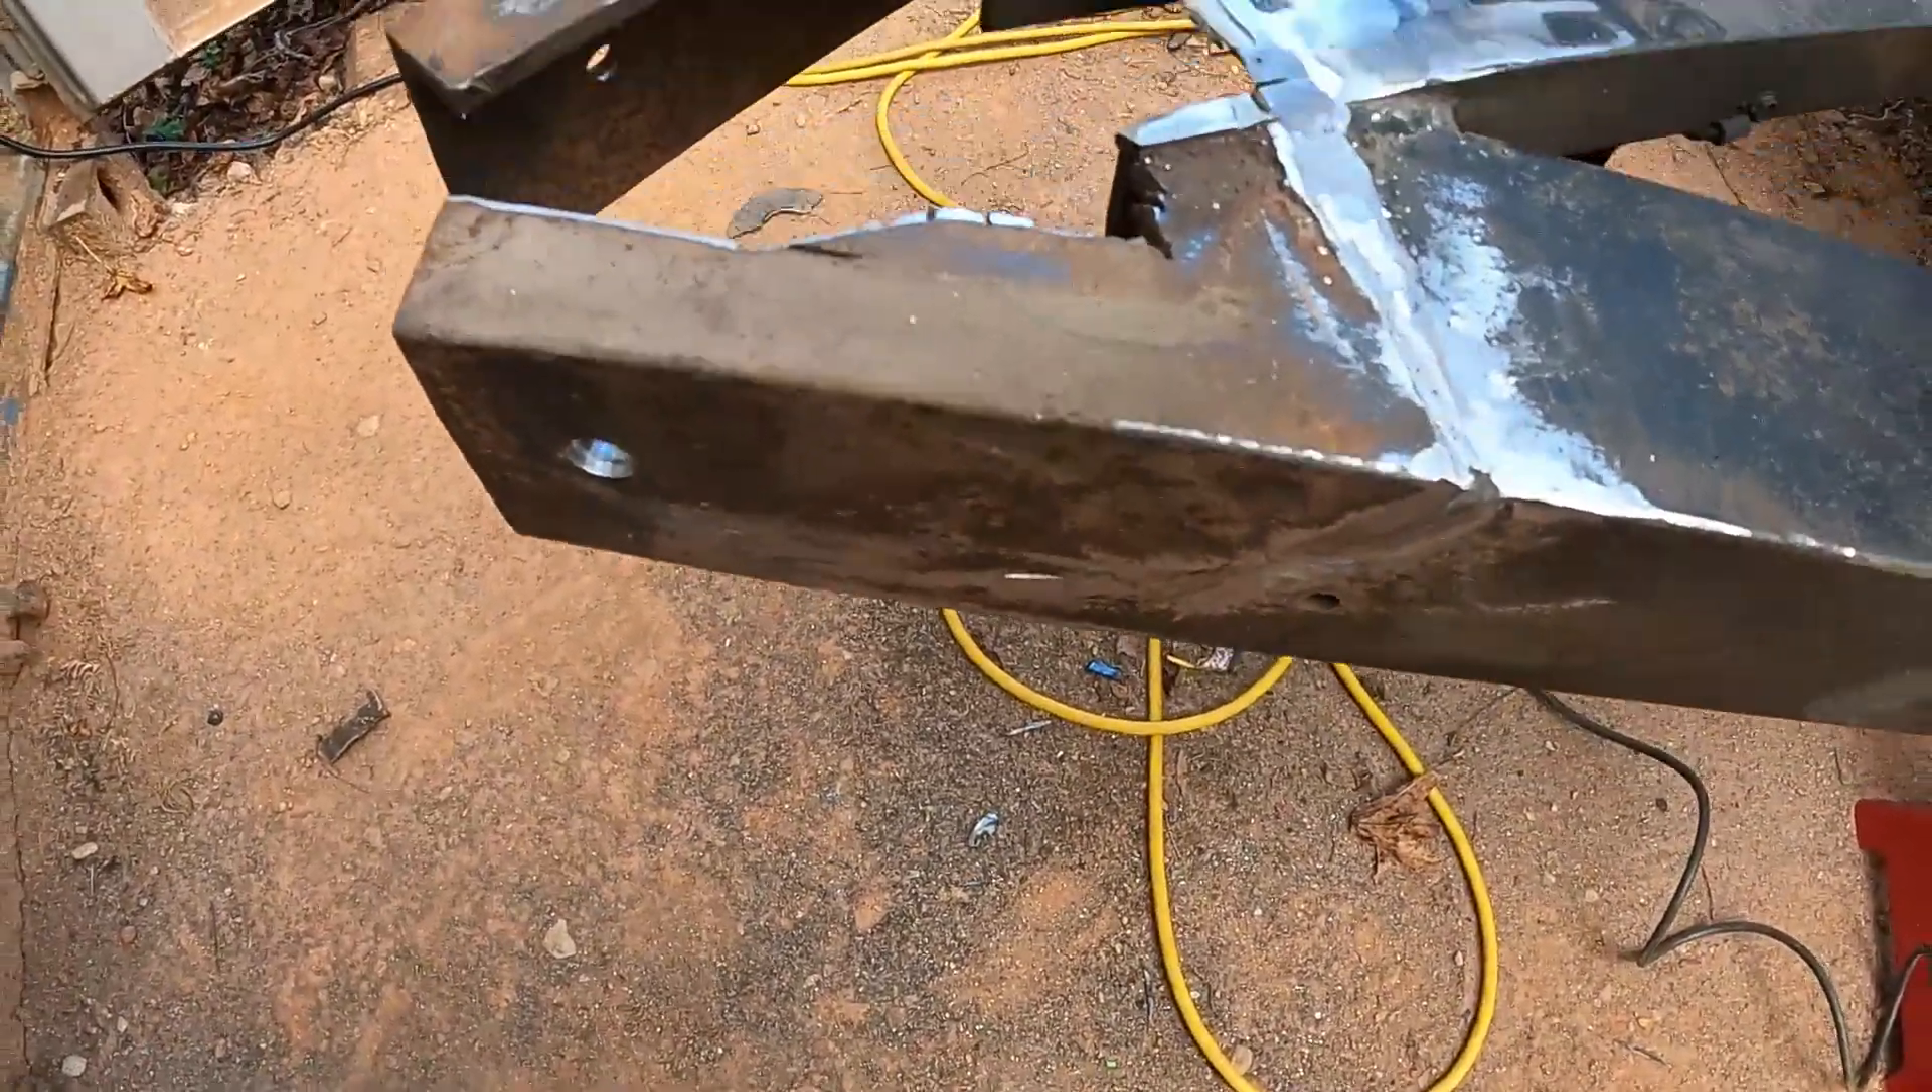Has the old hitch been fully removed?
Yes.